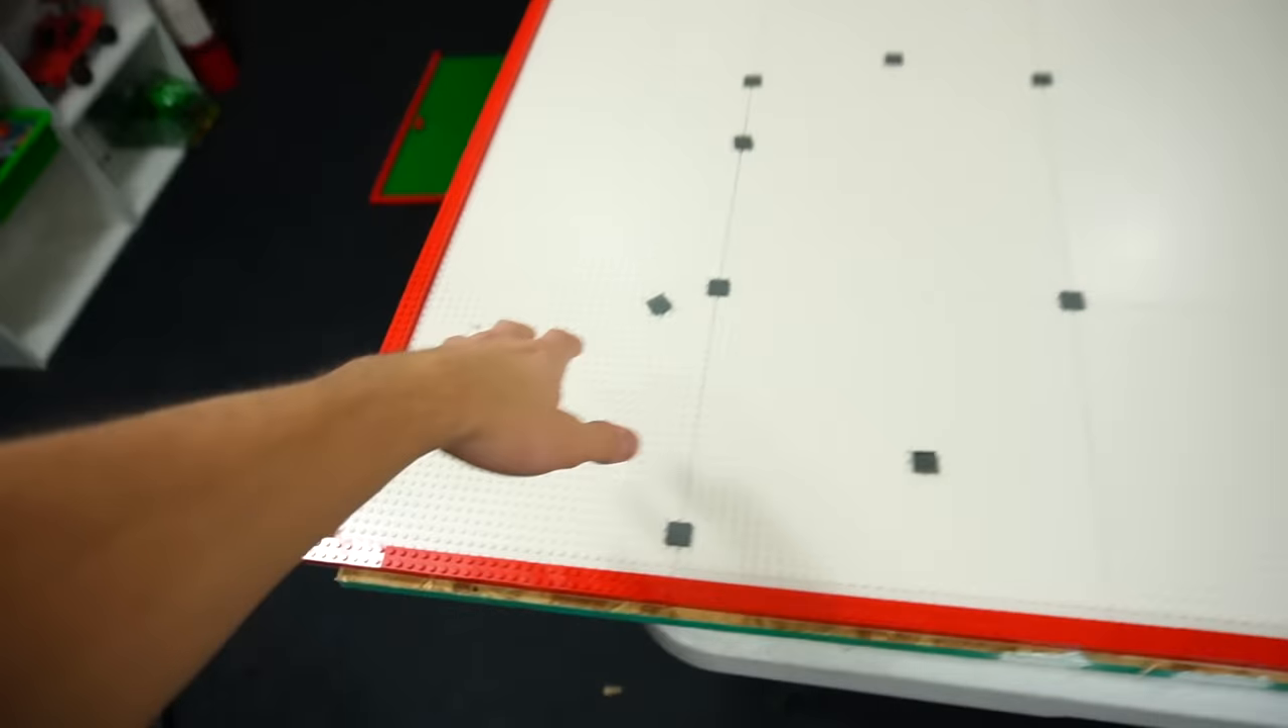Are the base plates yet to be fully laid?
No.